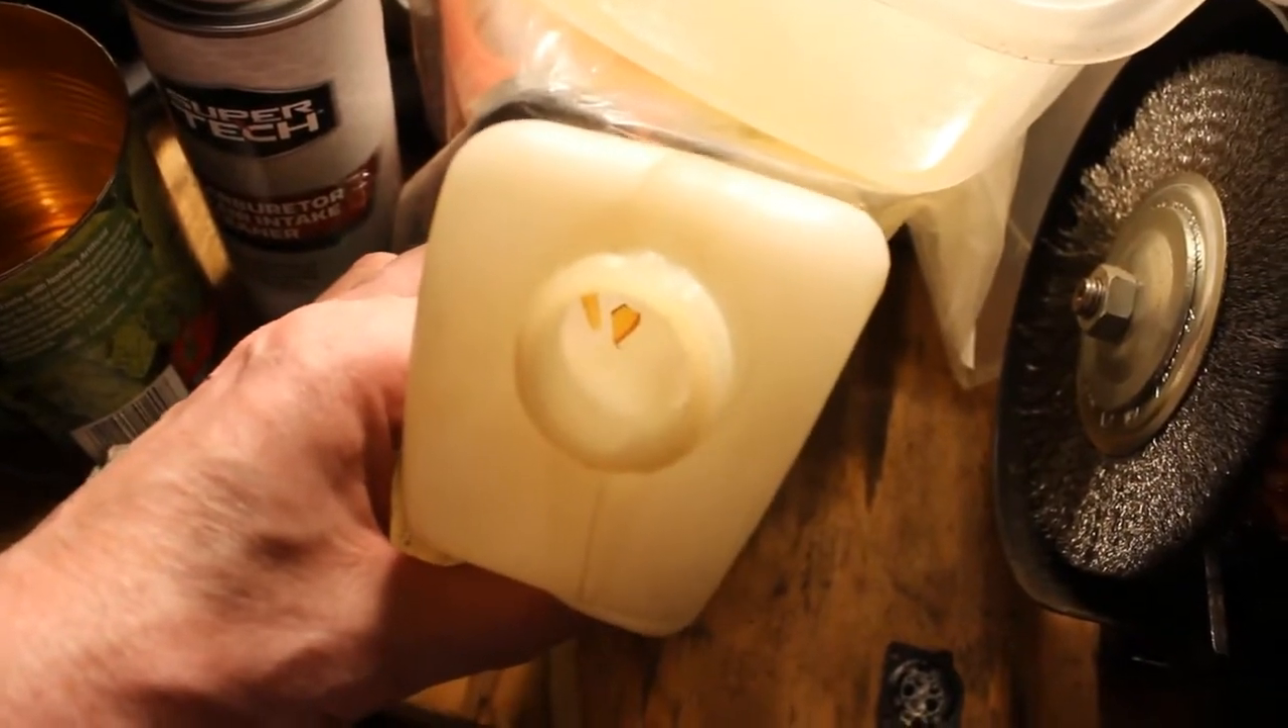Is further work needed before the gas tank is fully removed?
No.